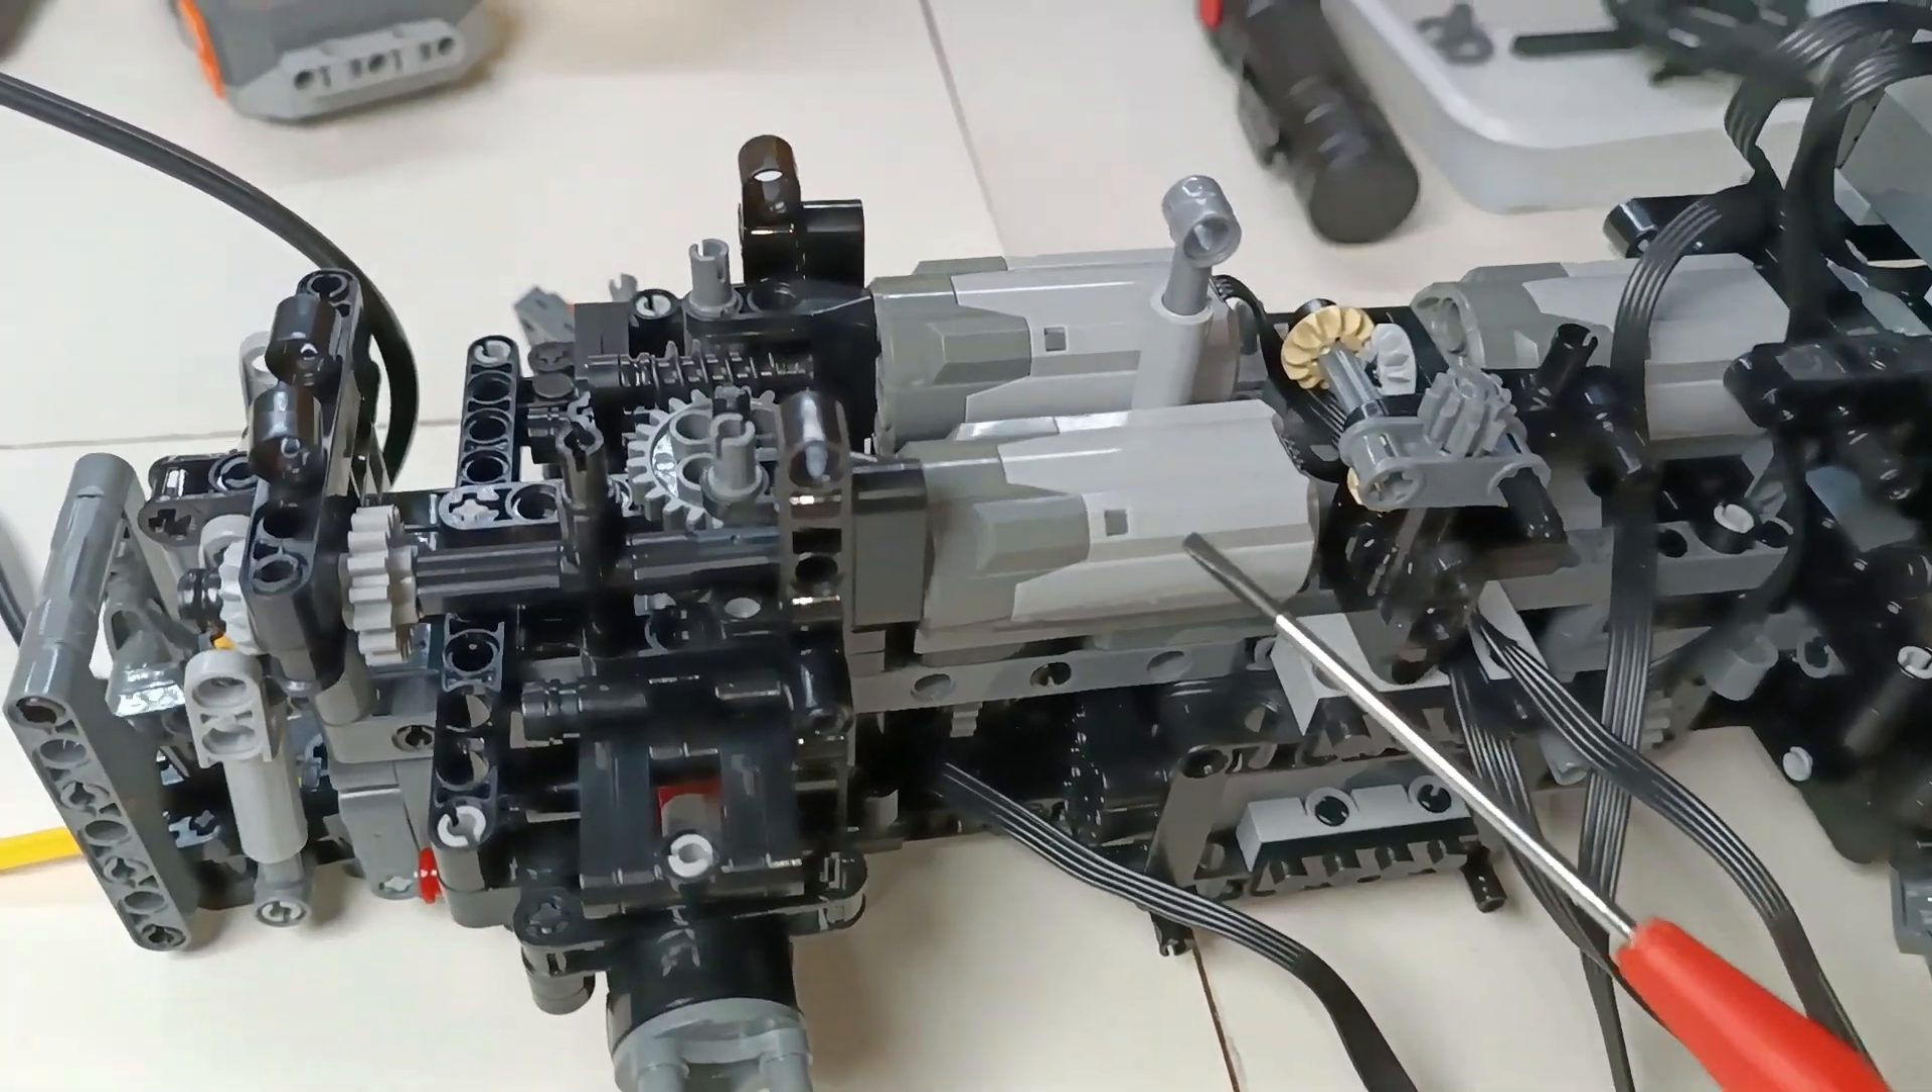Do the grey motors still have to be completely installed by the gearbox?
No.